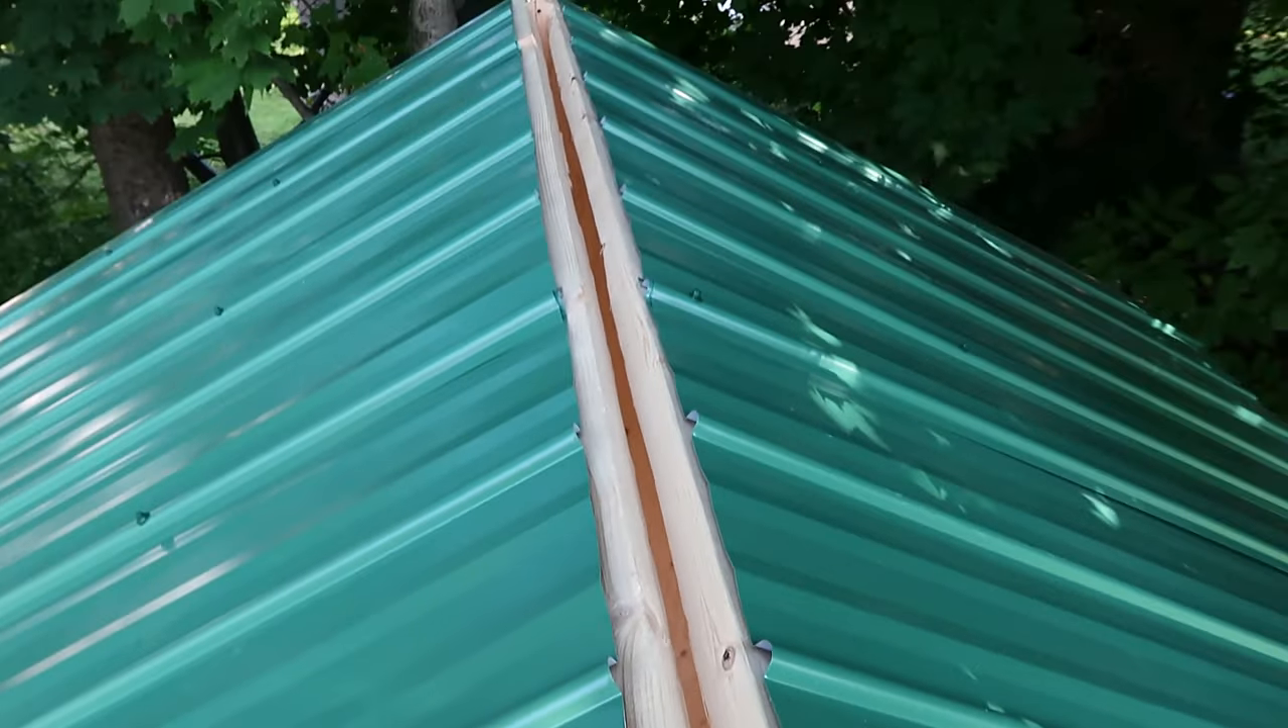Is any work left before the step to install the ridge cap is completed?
Yes.